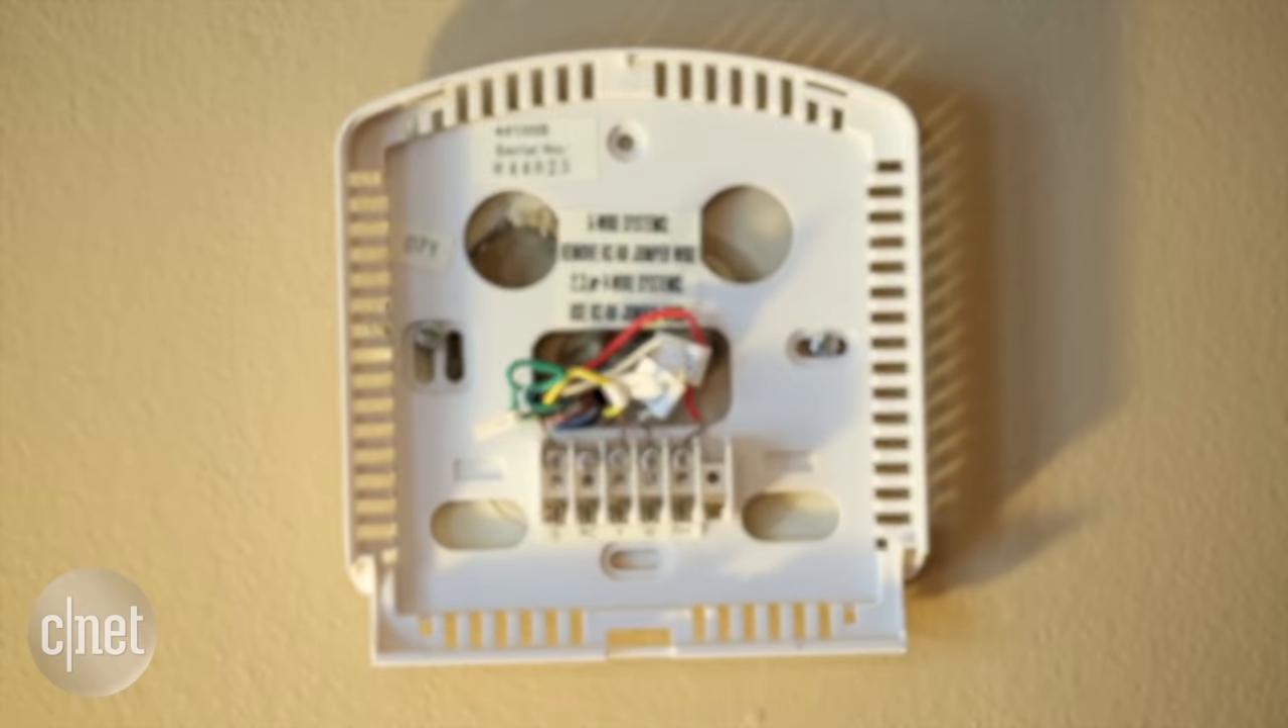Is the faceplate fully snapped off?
Yes.